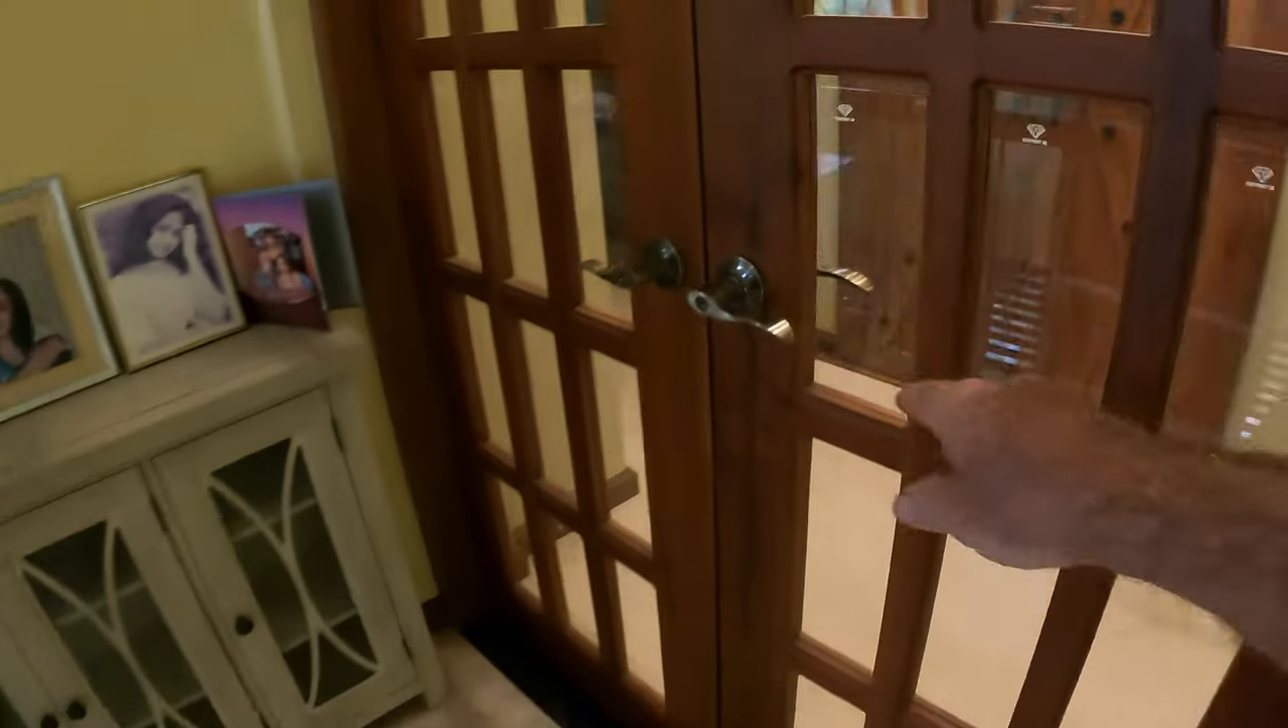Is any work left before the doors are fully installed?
No.